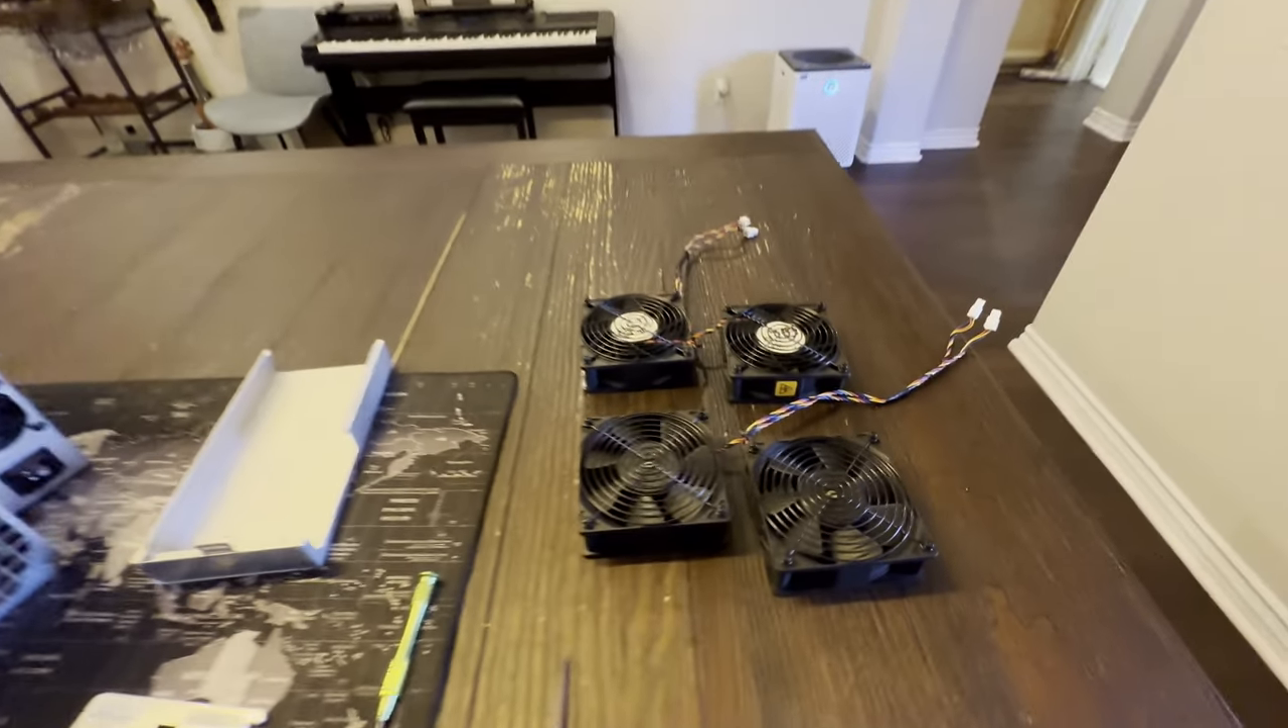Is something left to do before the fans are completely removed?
No.